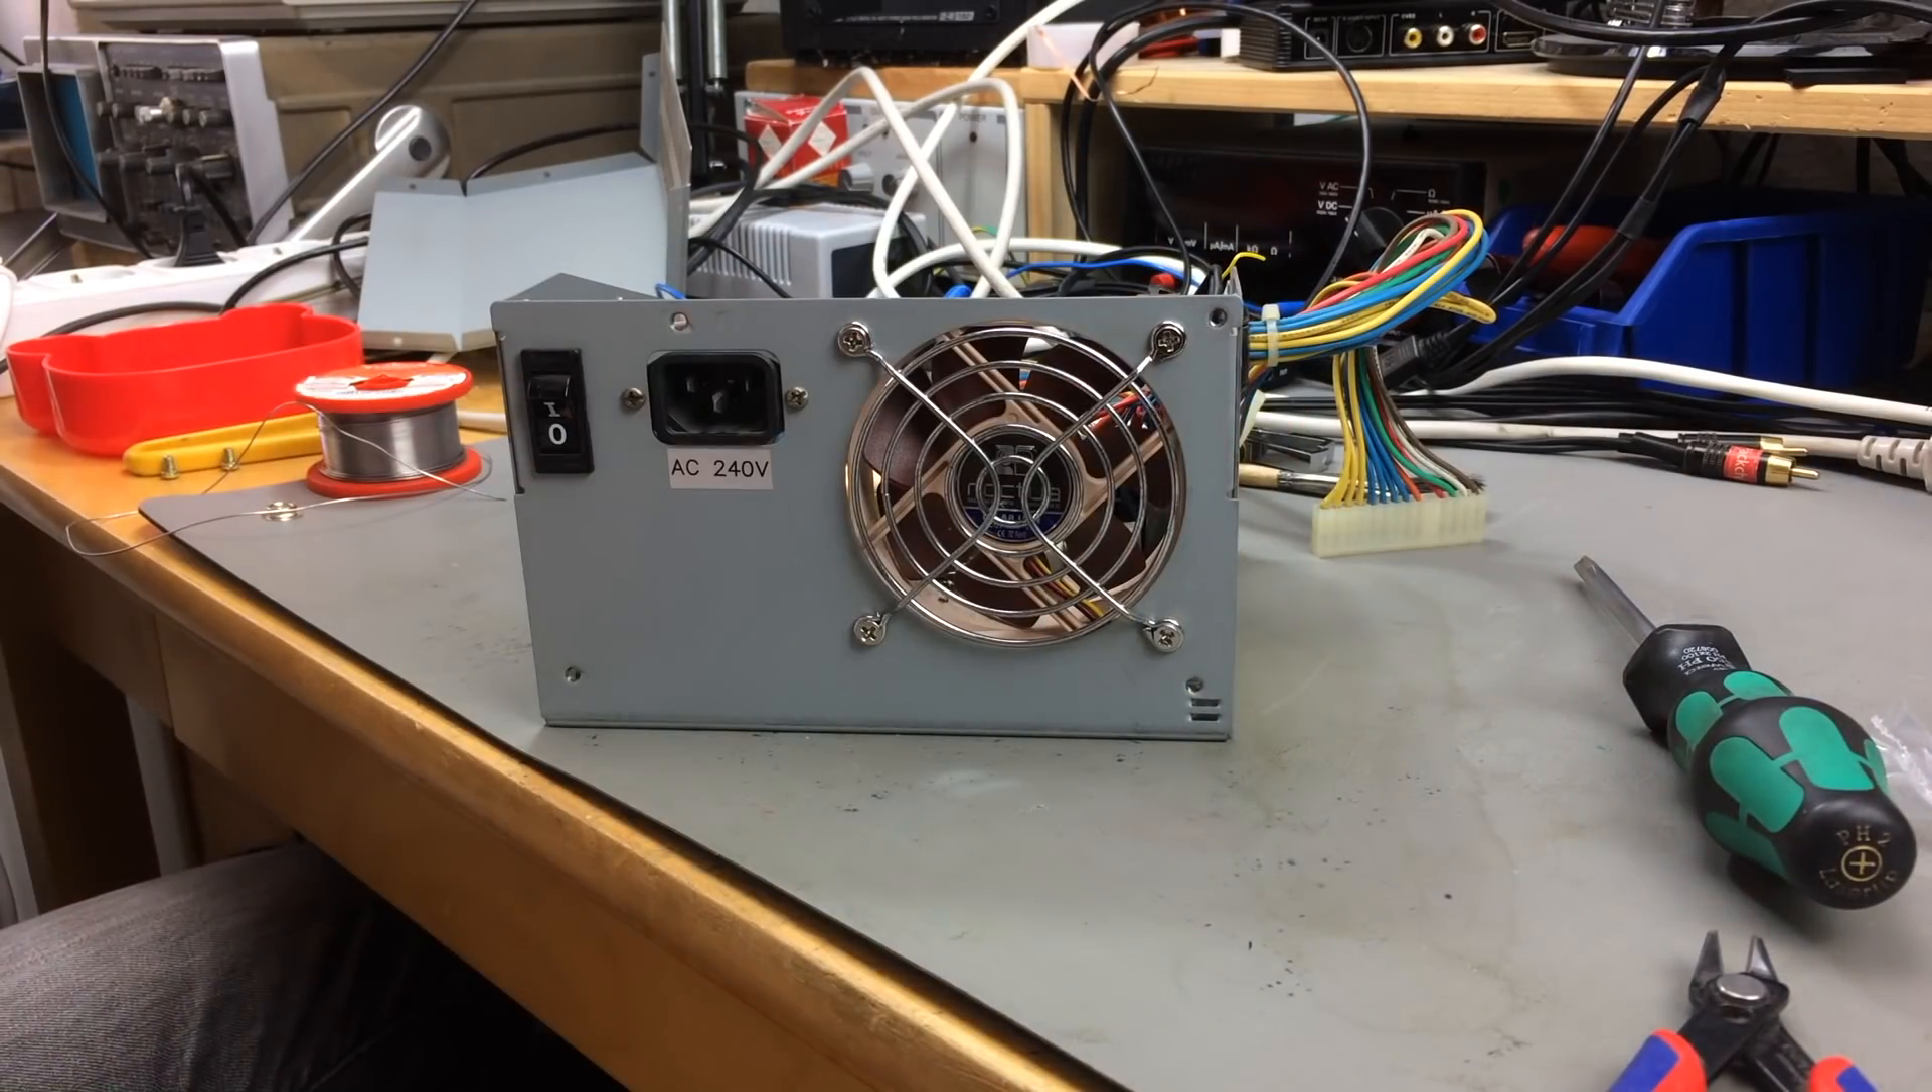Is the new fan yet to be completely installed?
No.